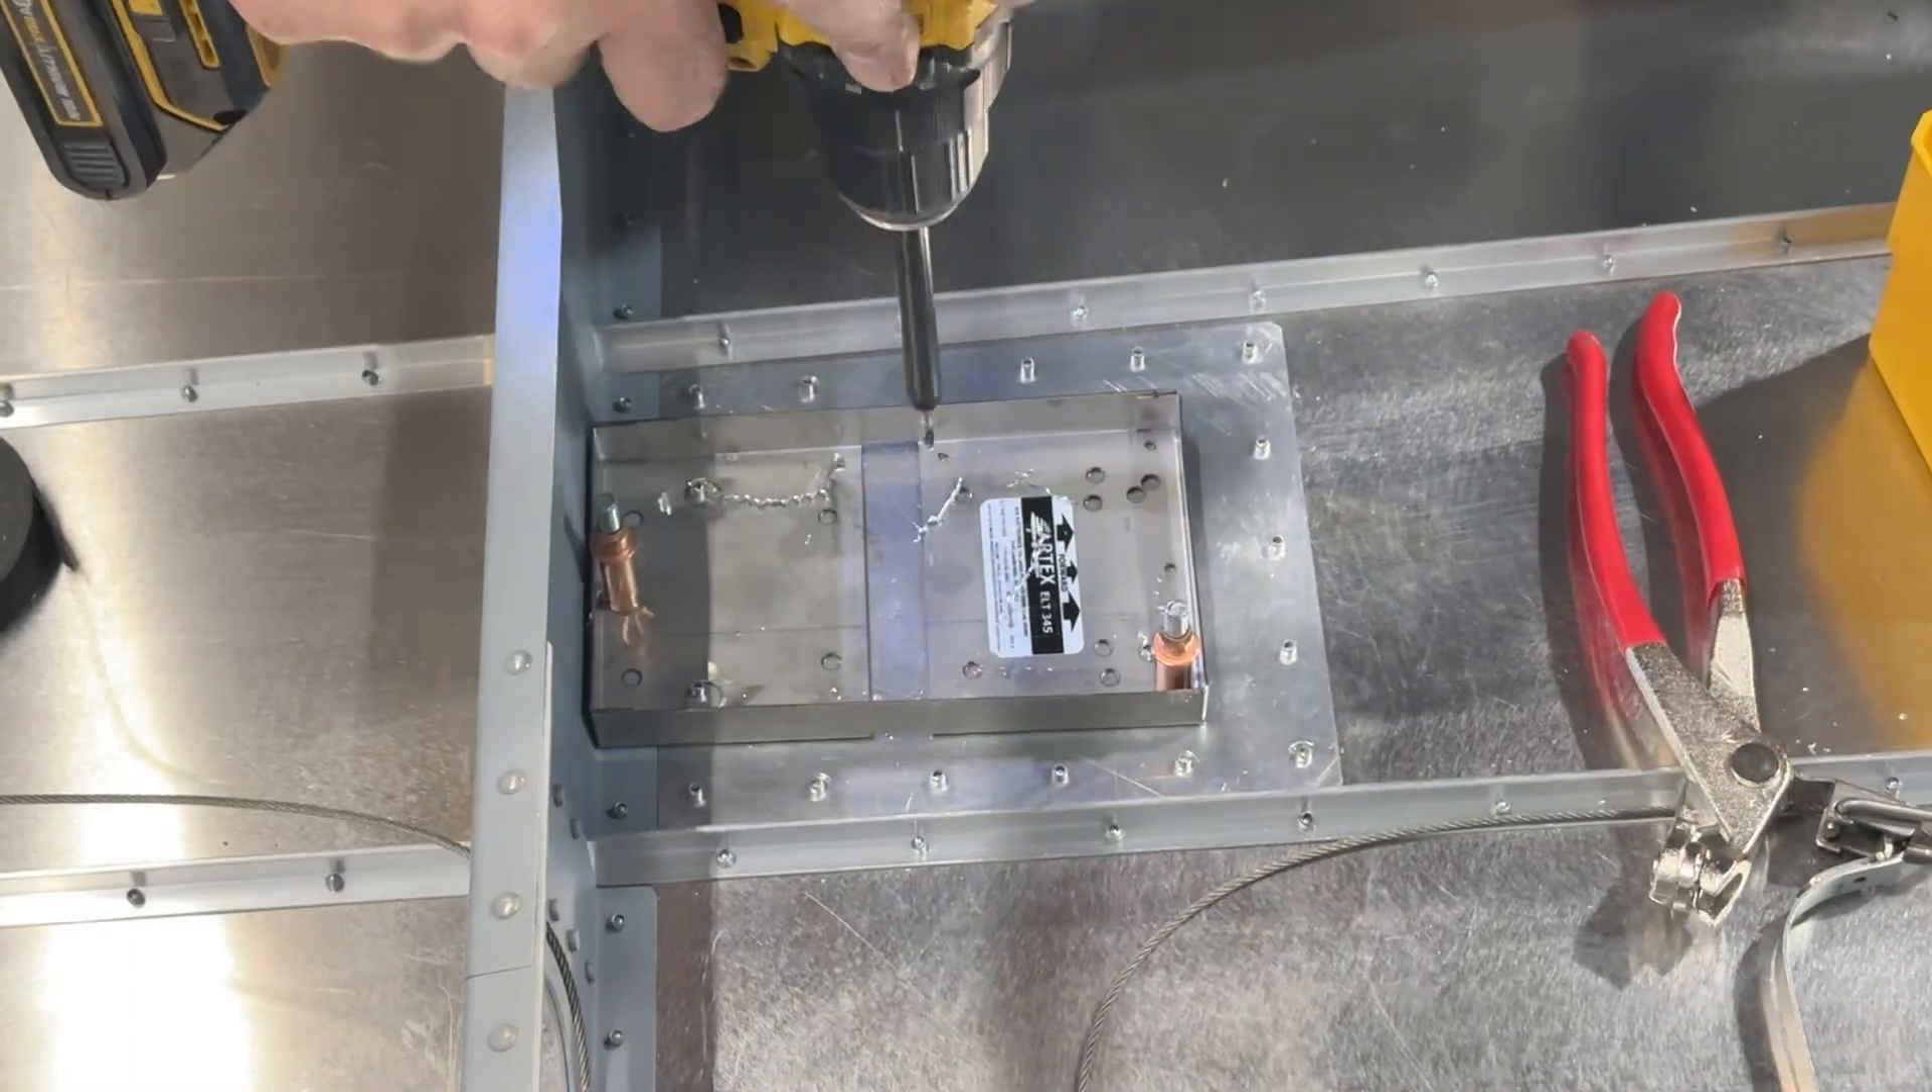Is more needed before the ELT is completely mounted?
Yes.